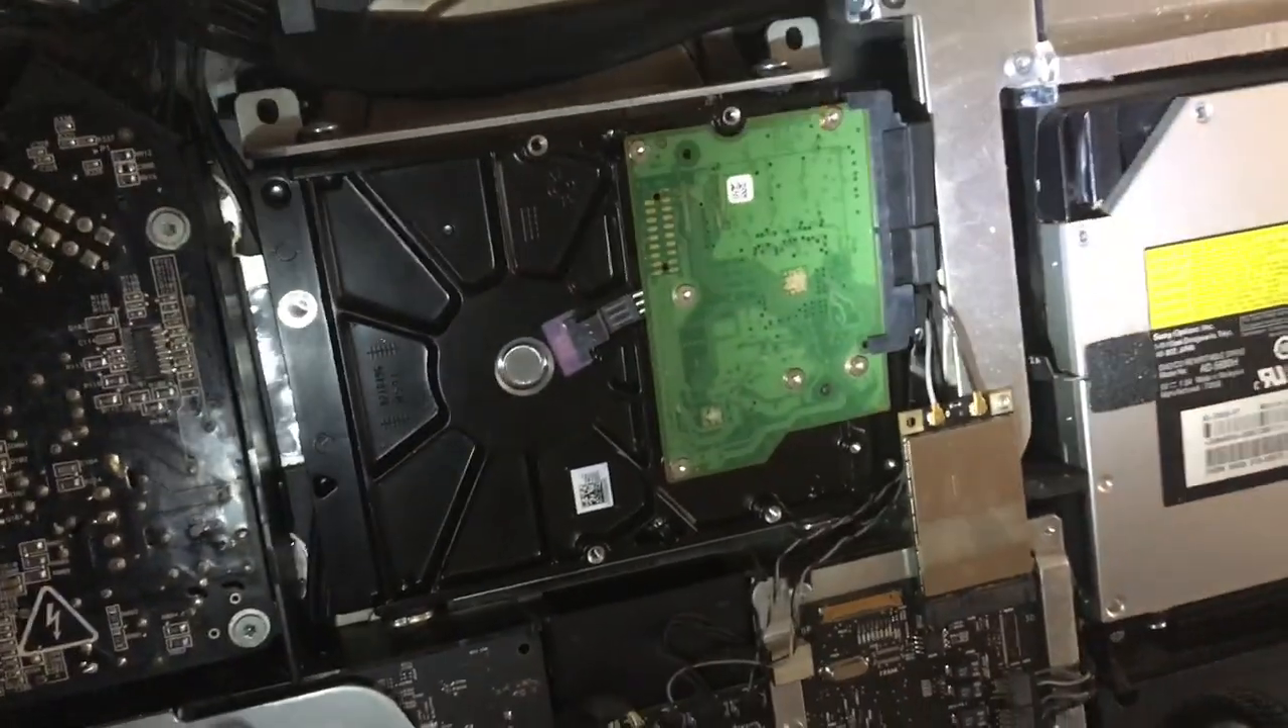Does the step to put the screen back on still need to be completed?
Yes.